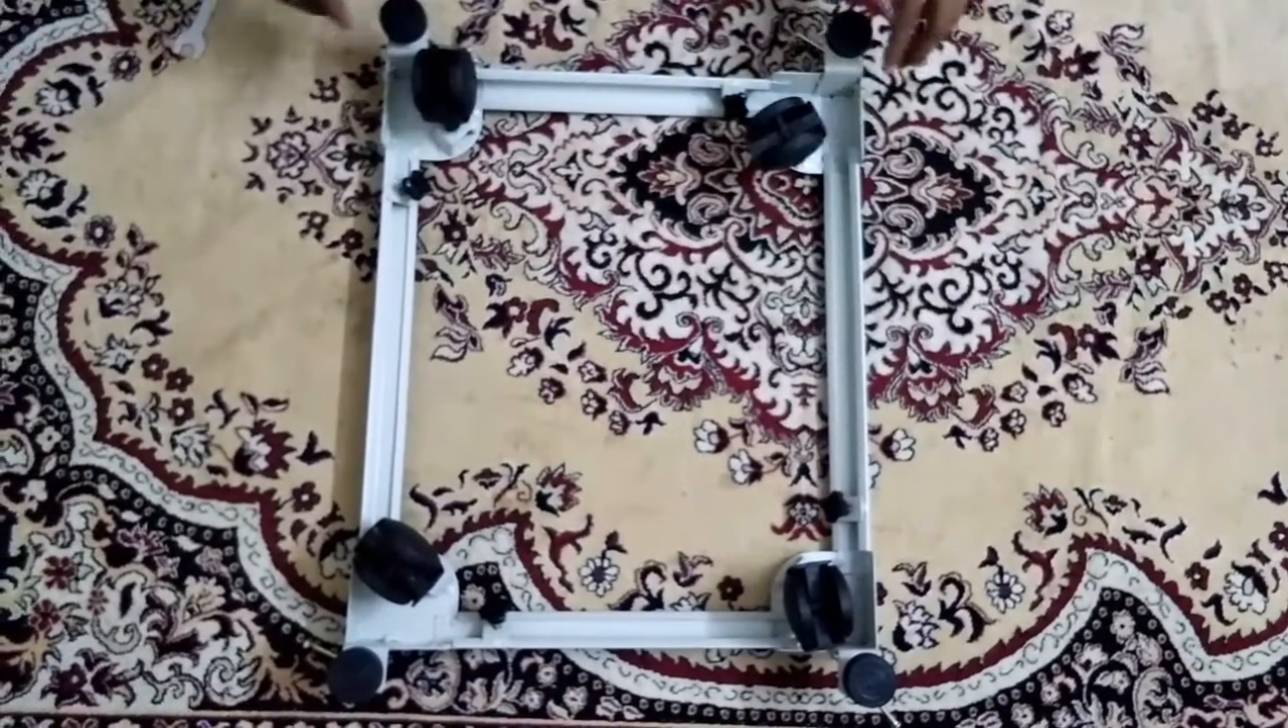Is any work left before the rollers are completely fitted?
No.